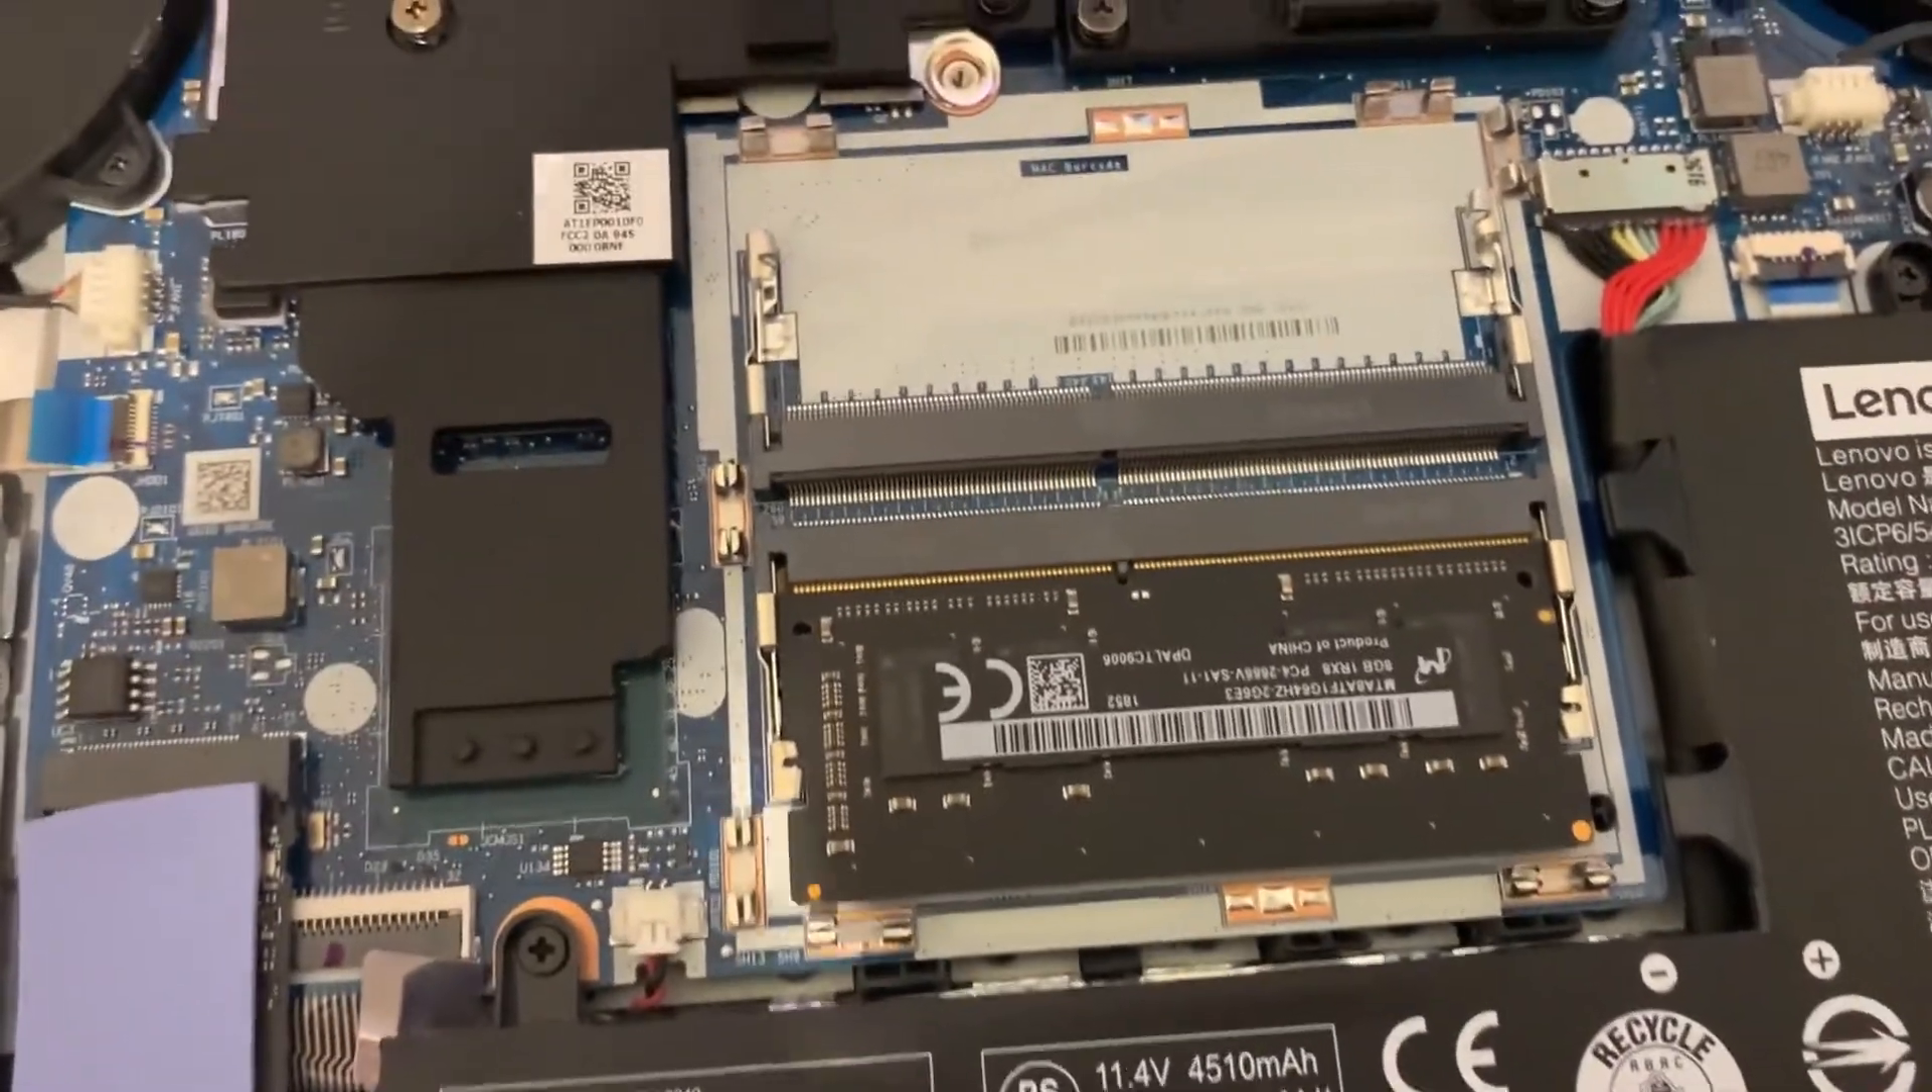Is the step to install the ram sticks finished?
No.